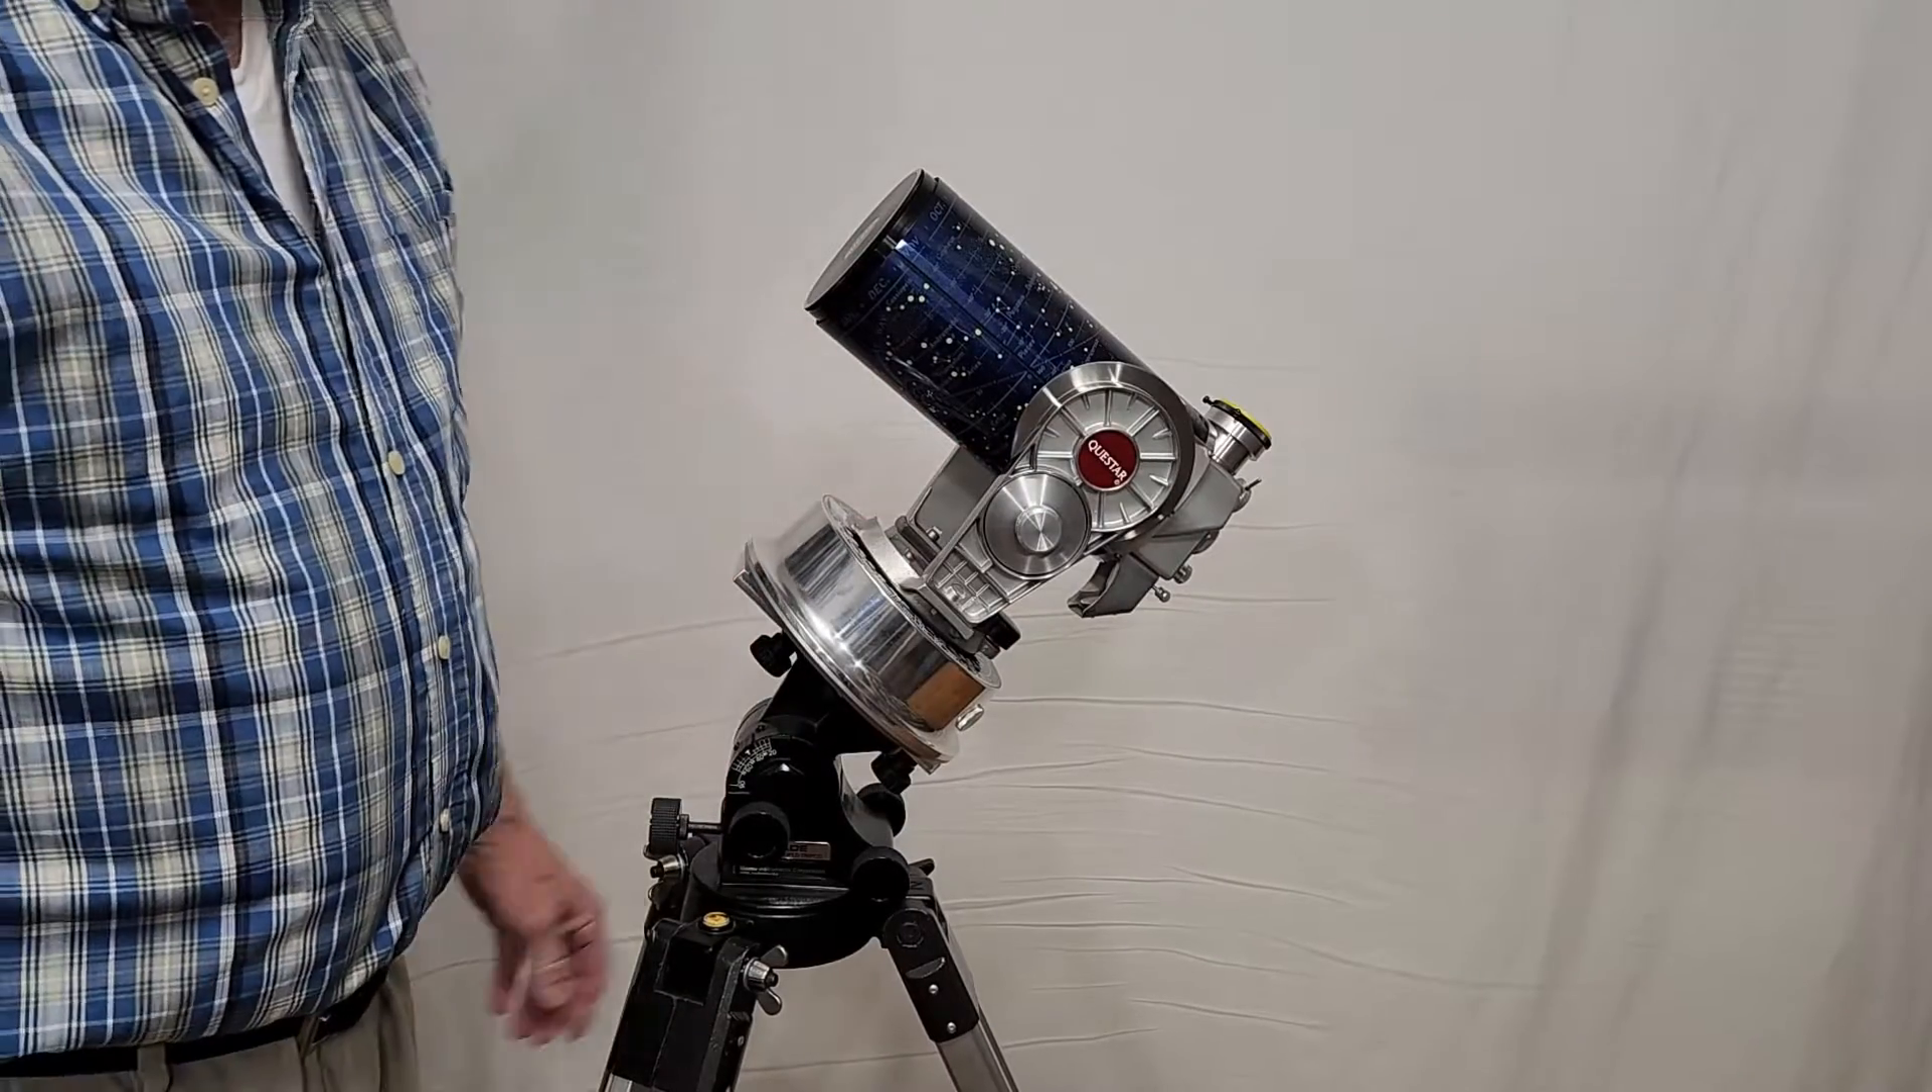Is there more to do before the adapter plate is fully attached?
No.